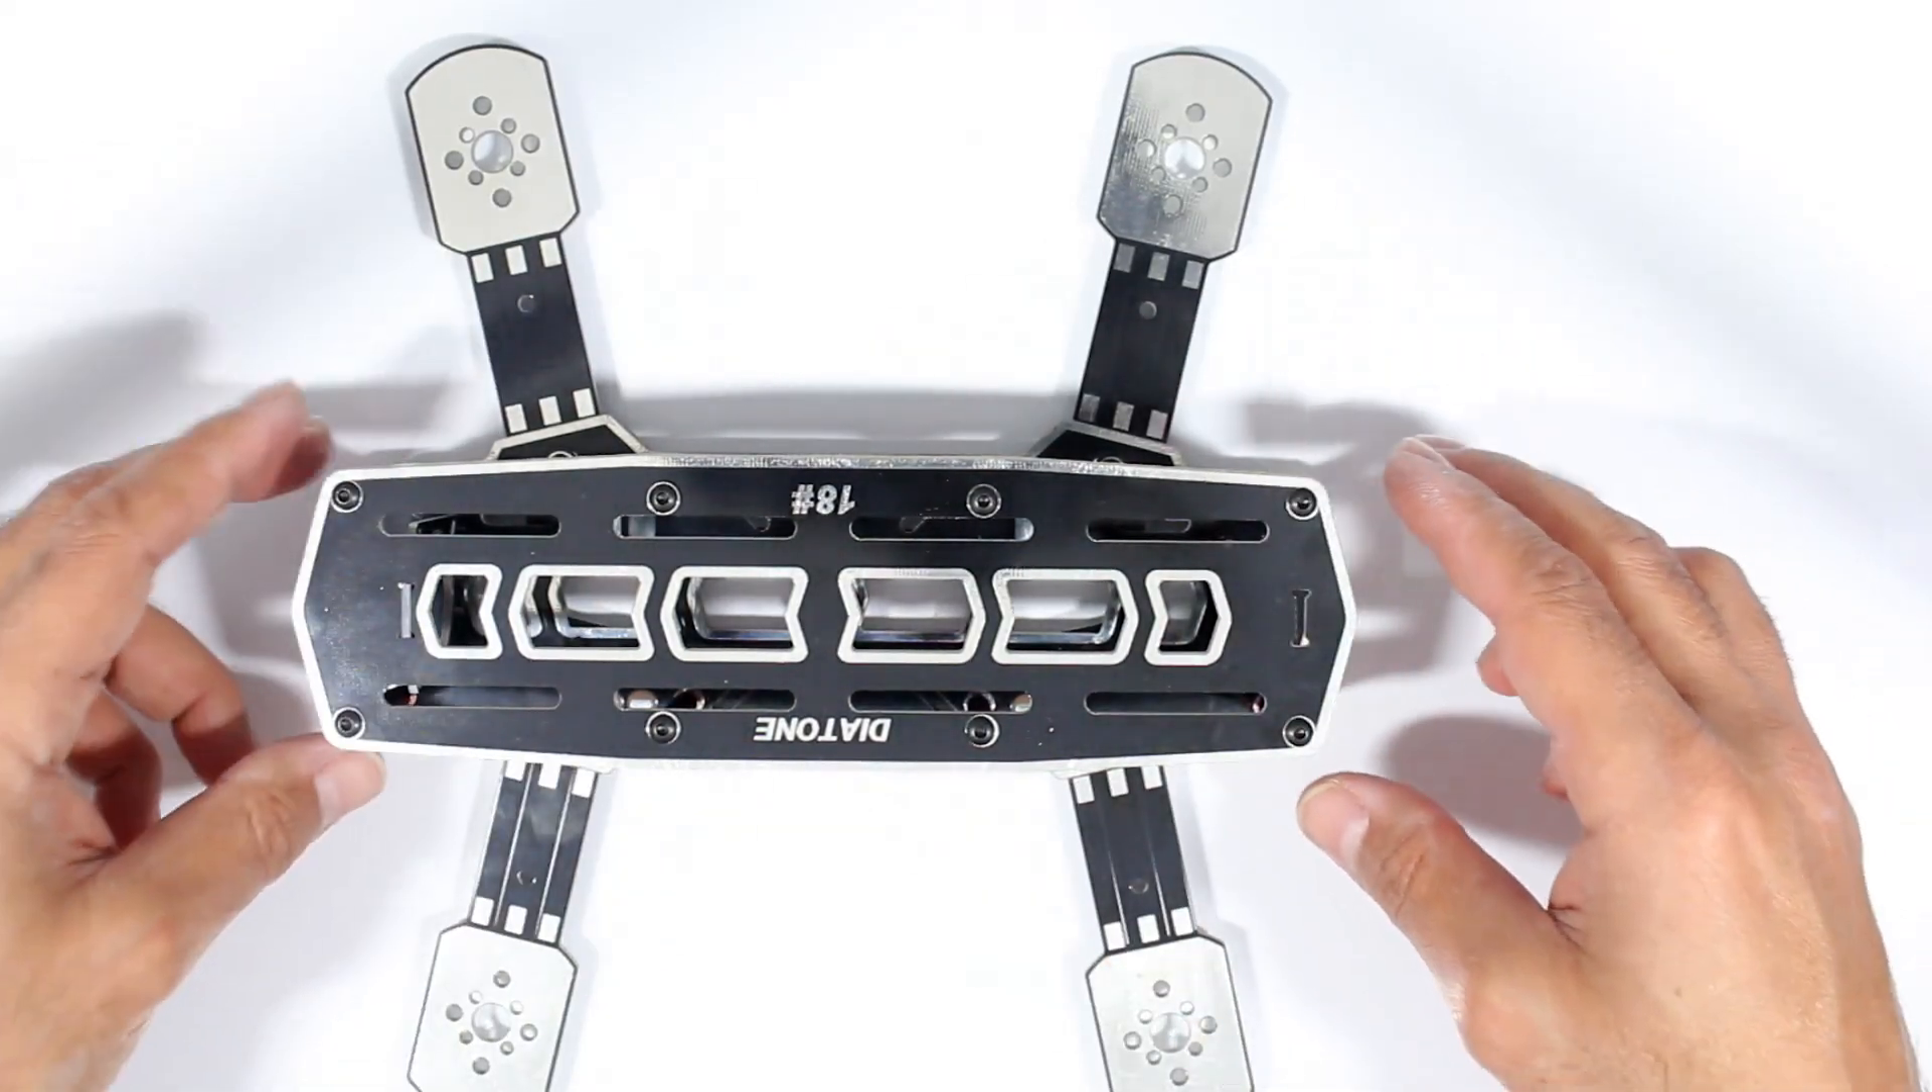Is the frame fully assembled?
Yes.